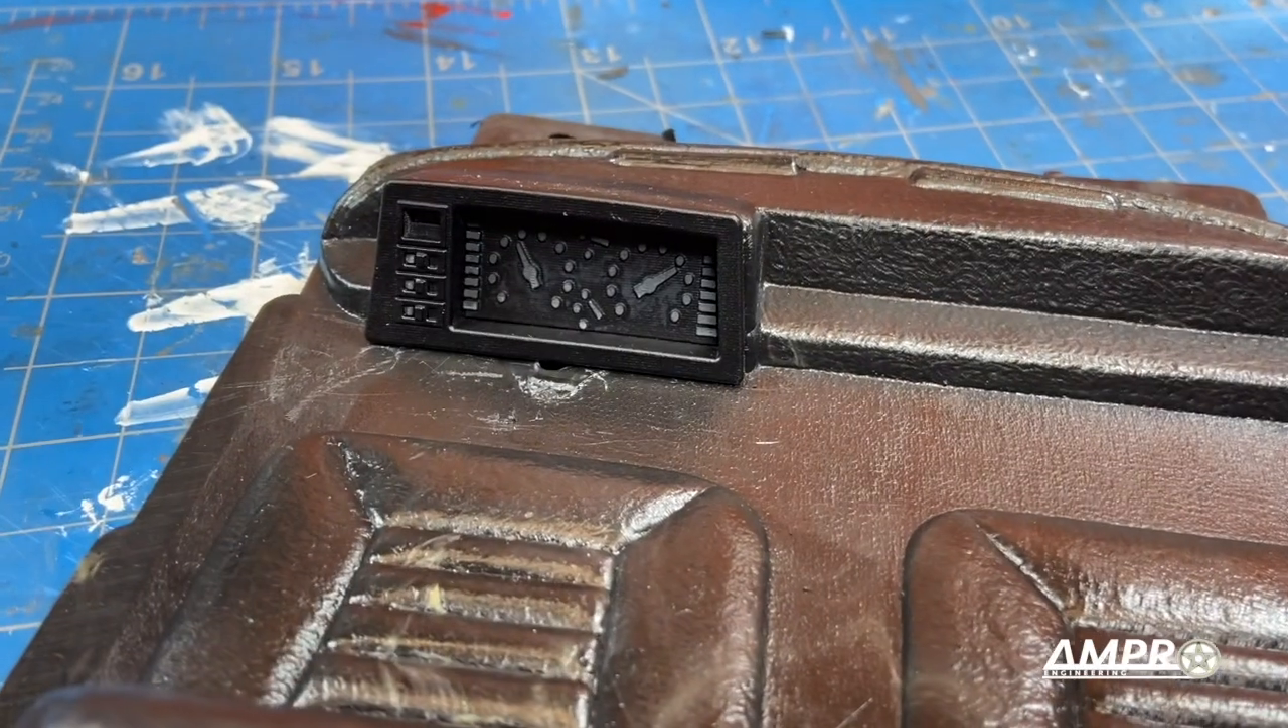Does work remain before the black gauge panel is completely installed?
No.